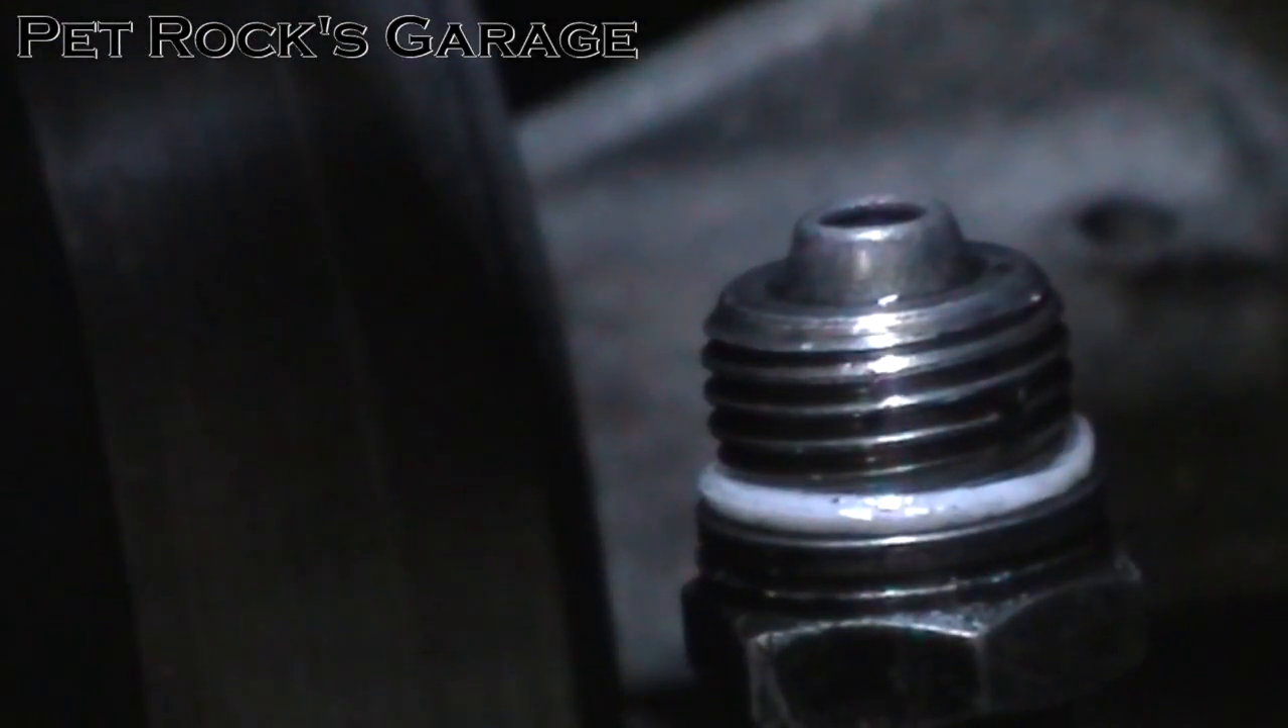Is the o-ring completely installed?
Yes.